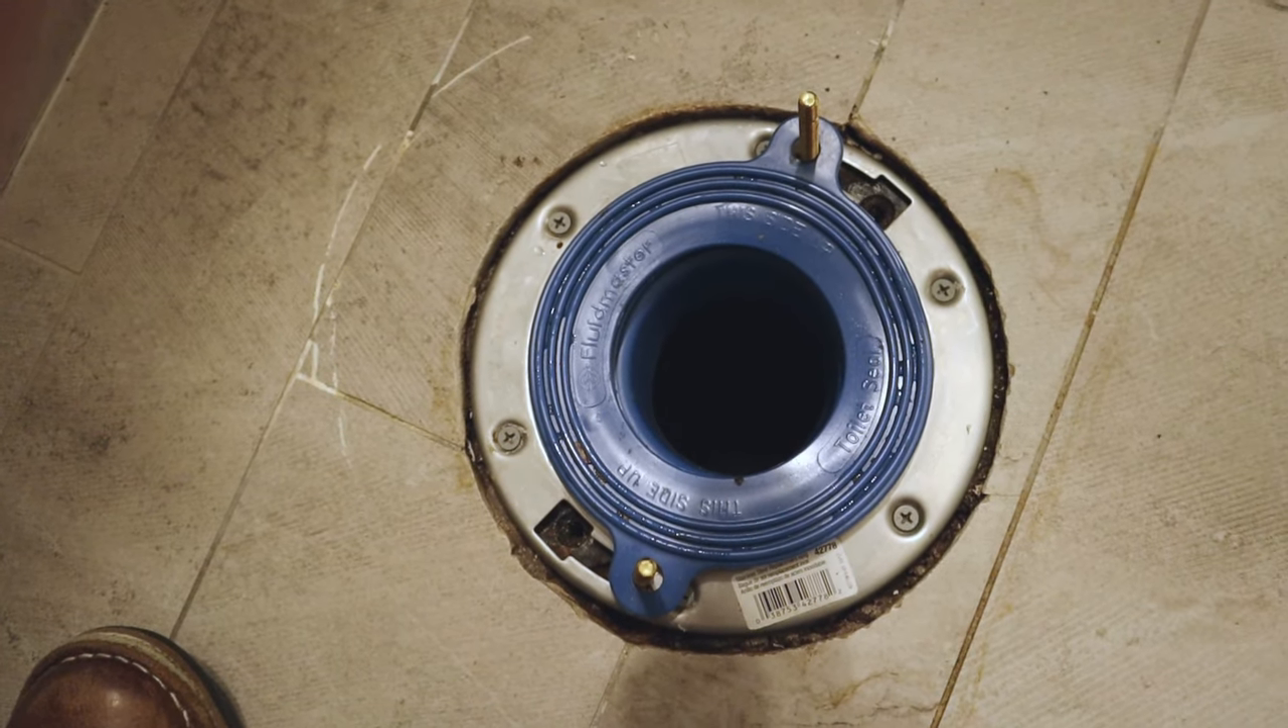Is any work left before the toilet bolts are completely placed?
No.